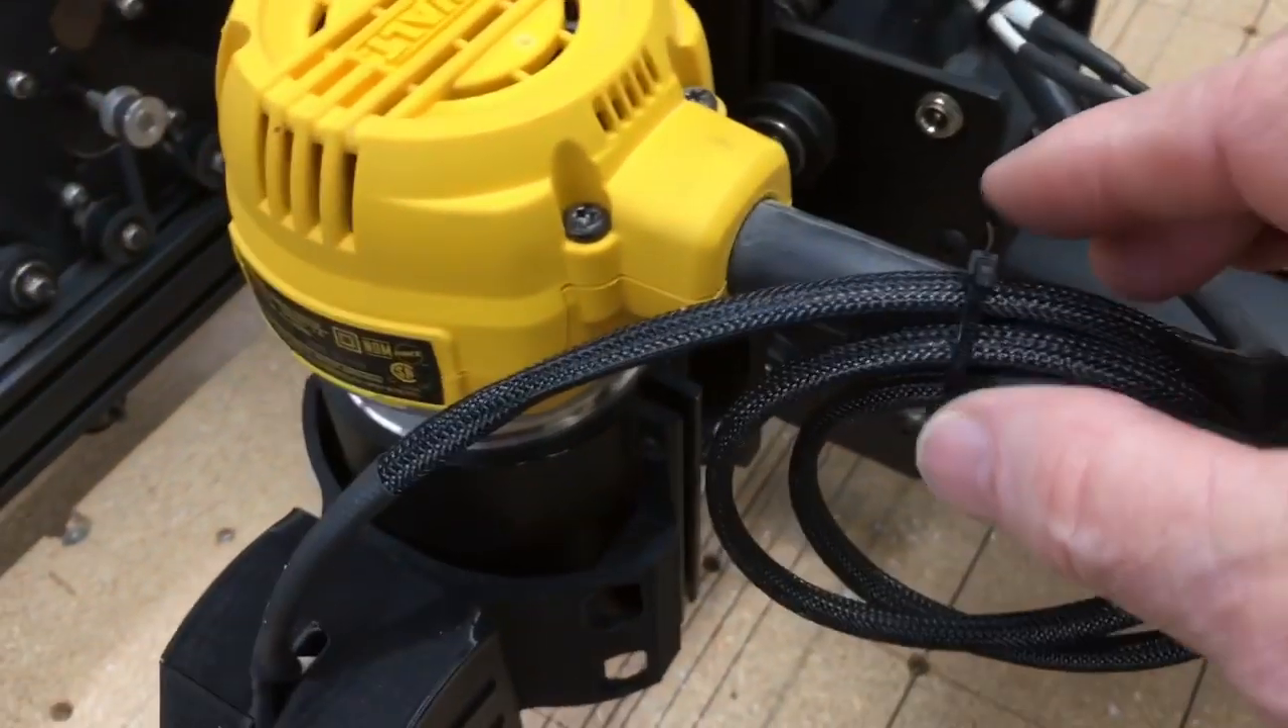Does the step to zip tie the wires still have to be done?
No.